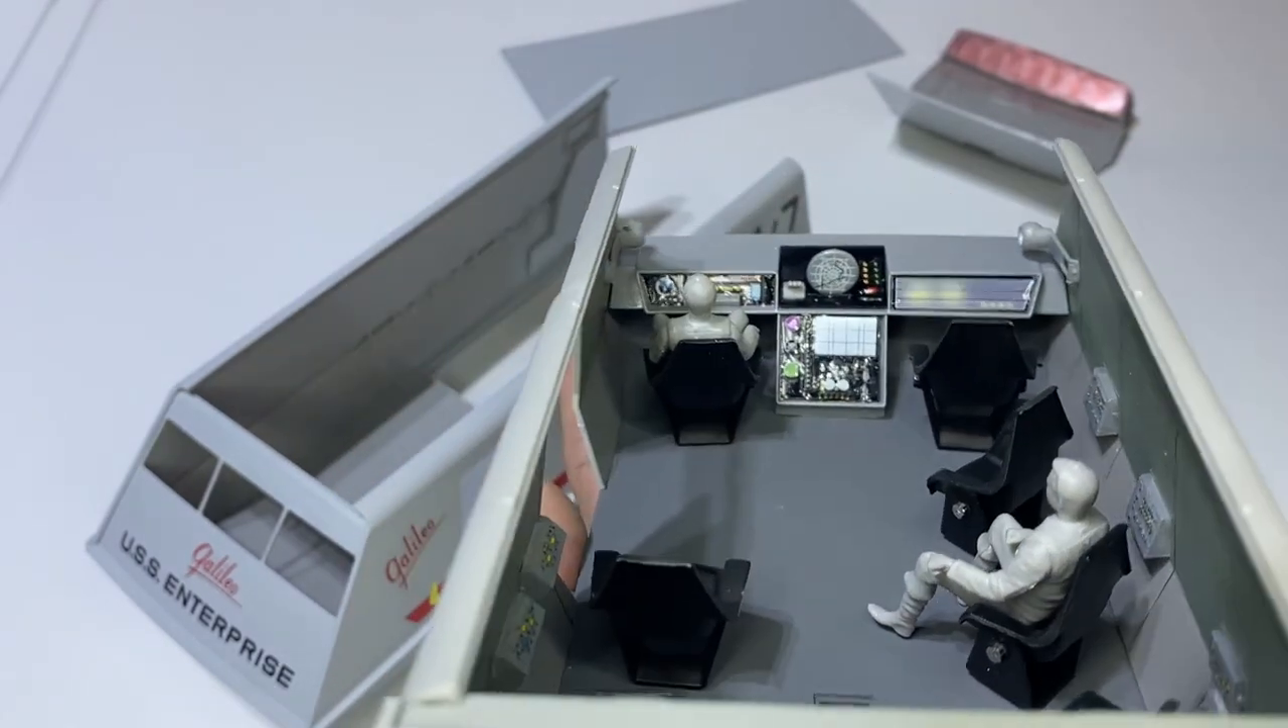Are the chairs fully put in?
Yes.